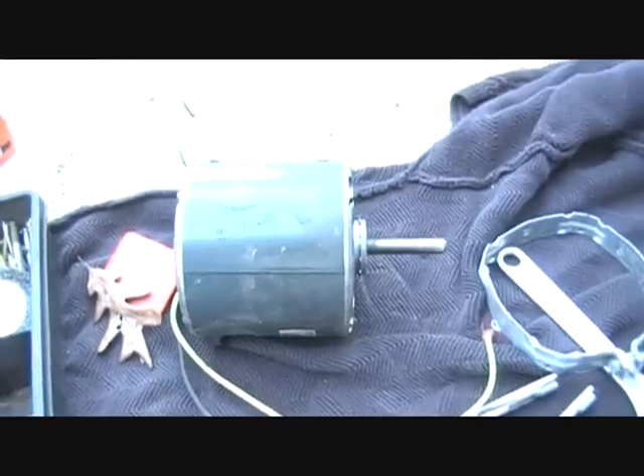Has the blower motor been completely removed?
Yes.